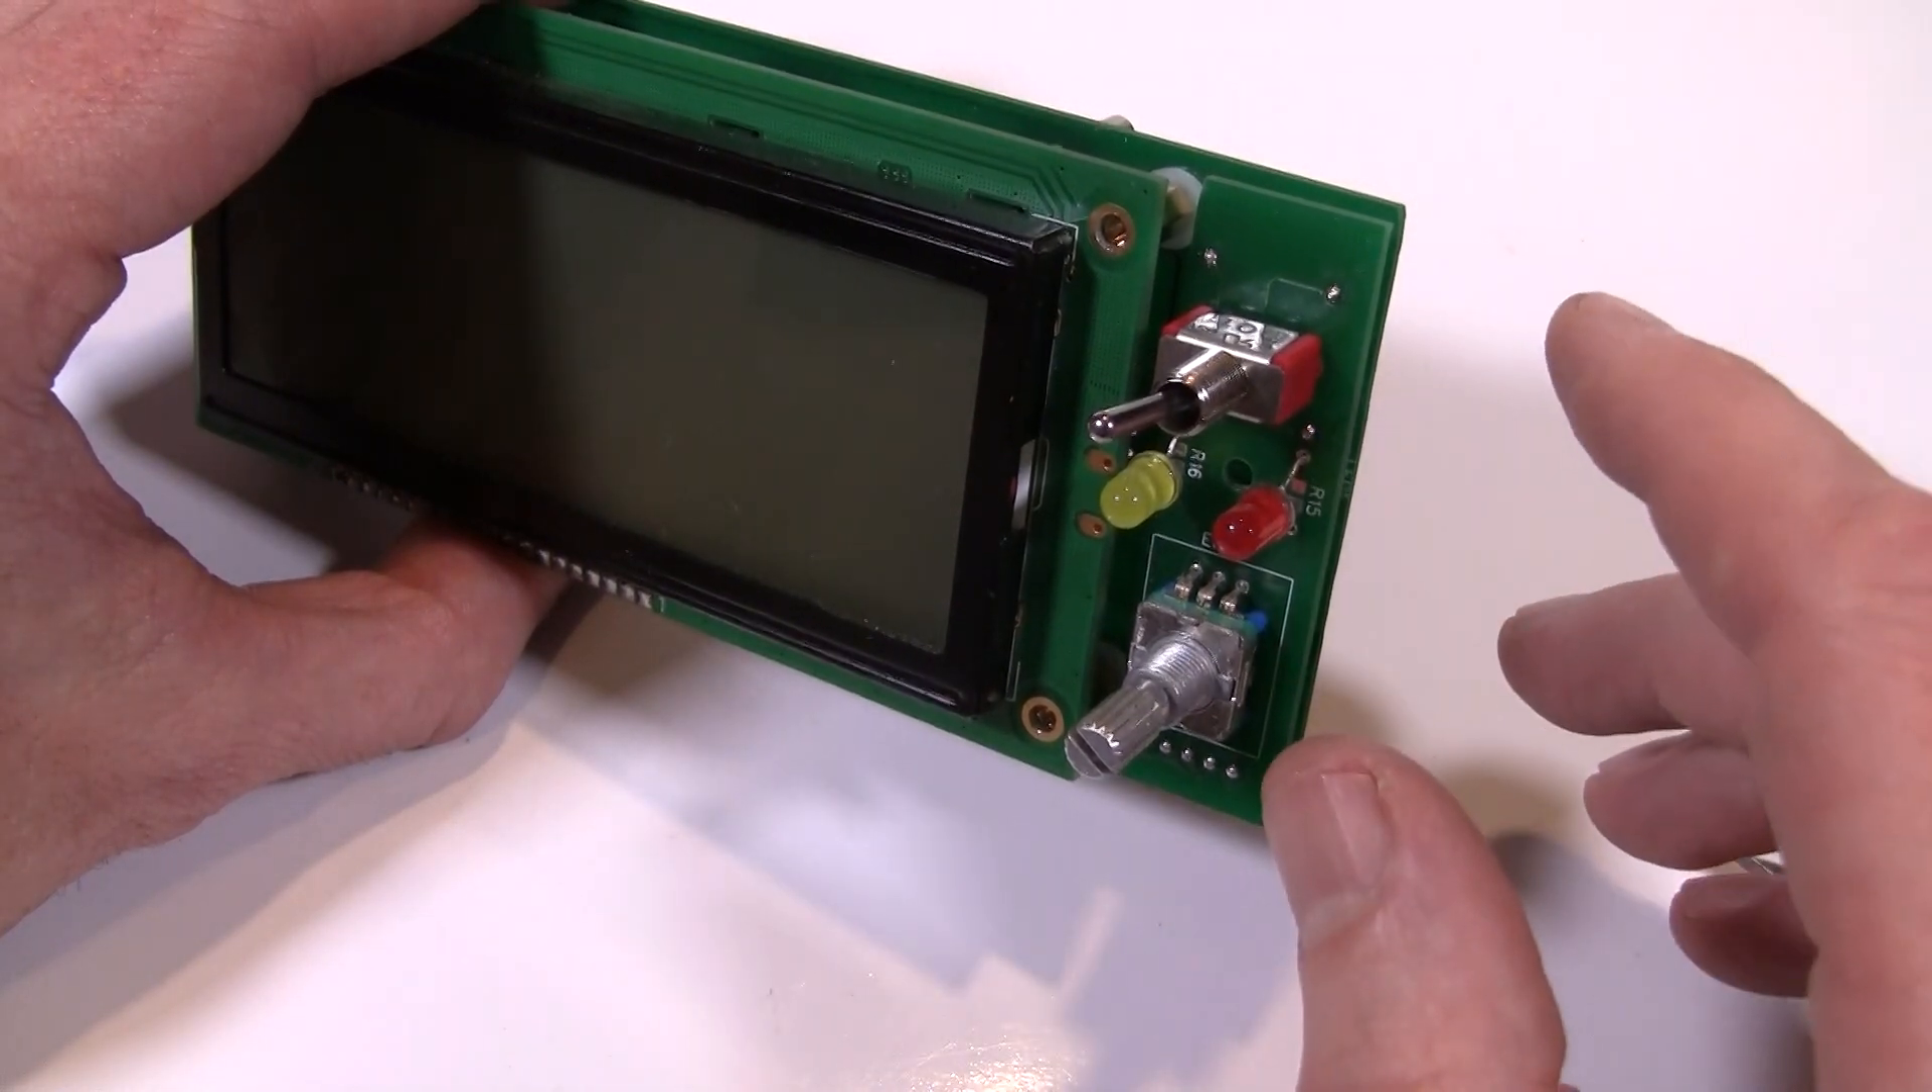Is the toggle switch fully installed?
Yes.